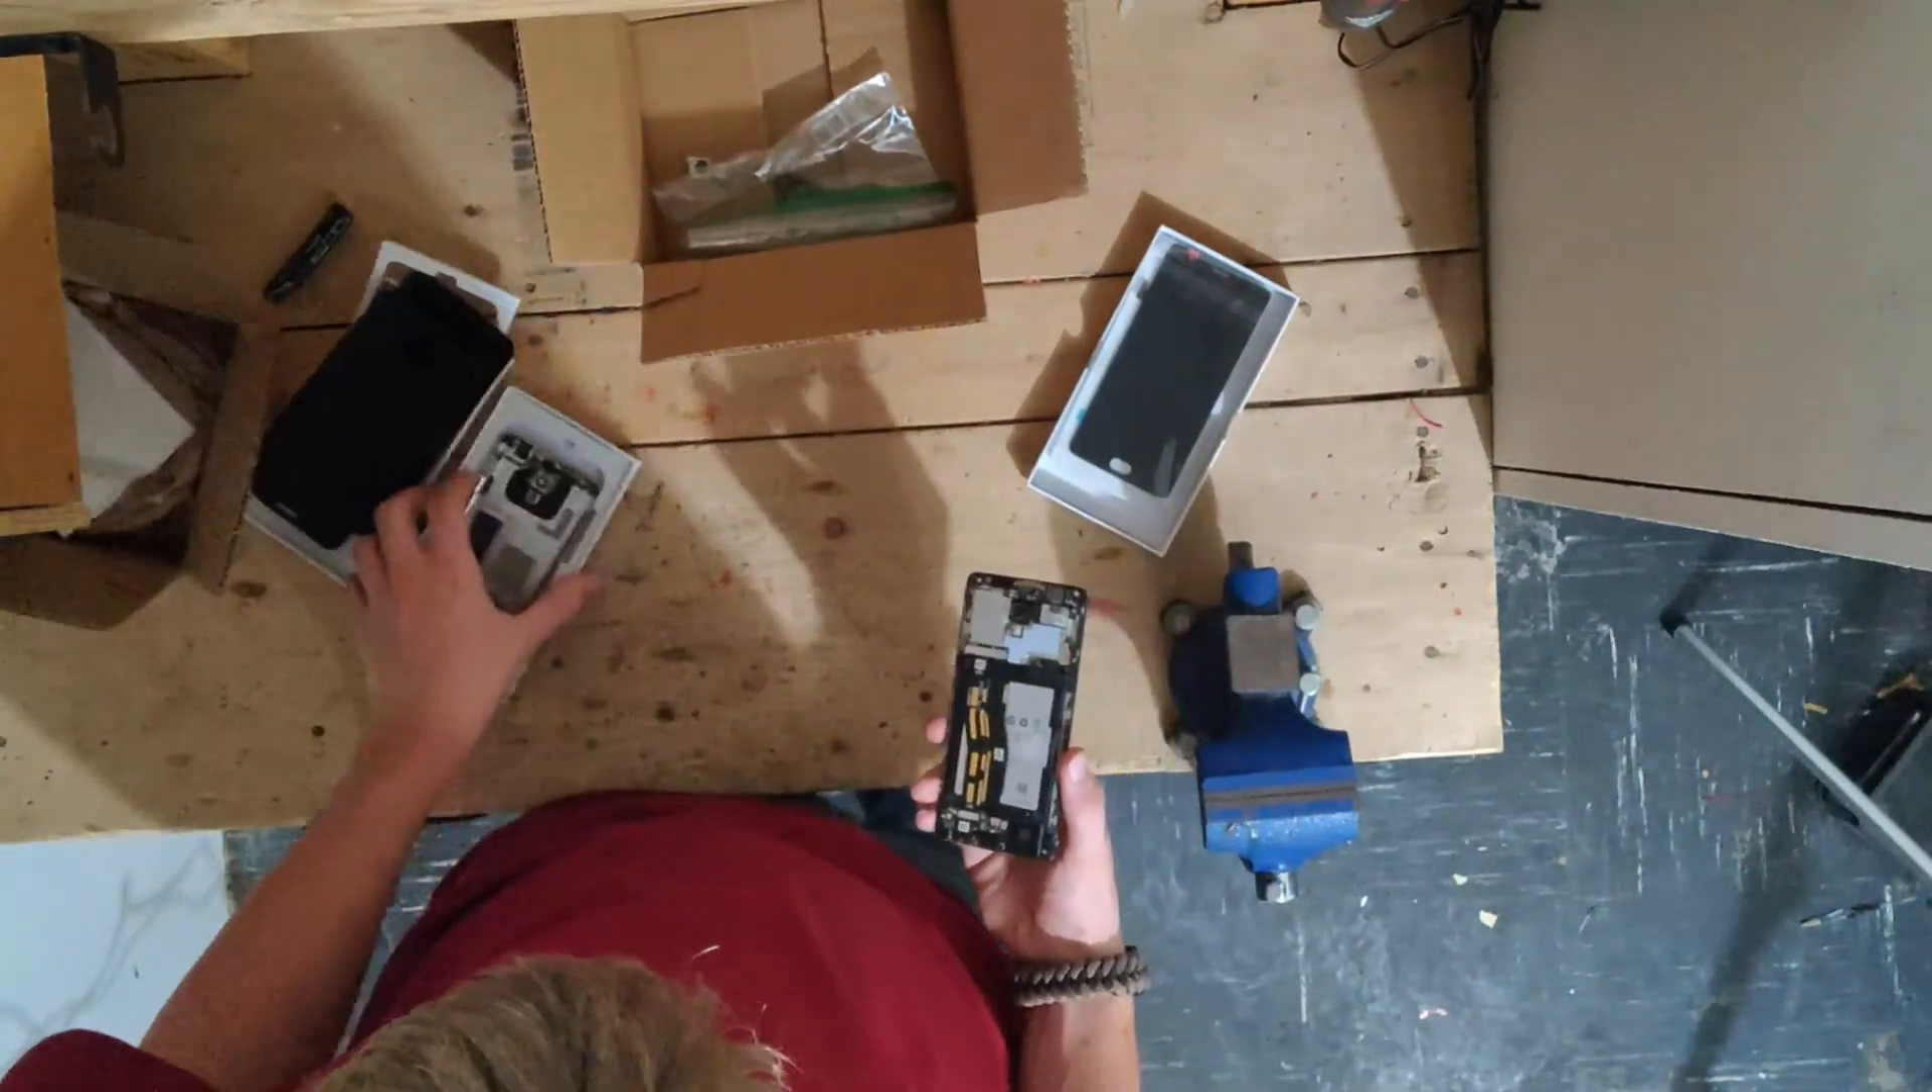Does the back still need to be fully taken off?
No.